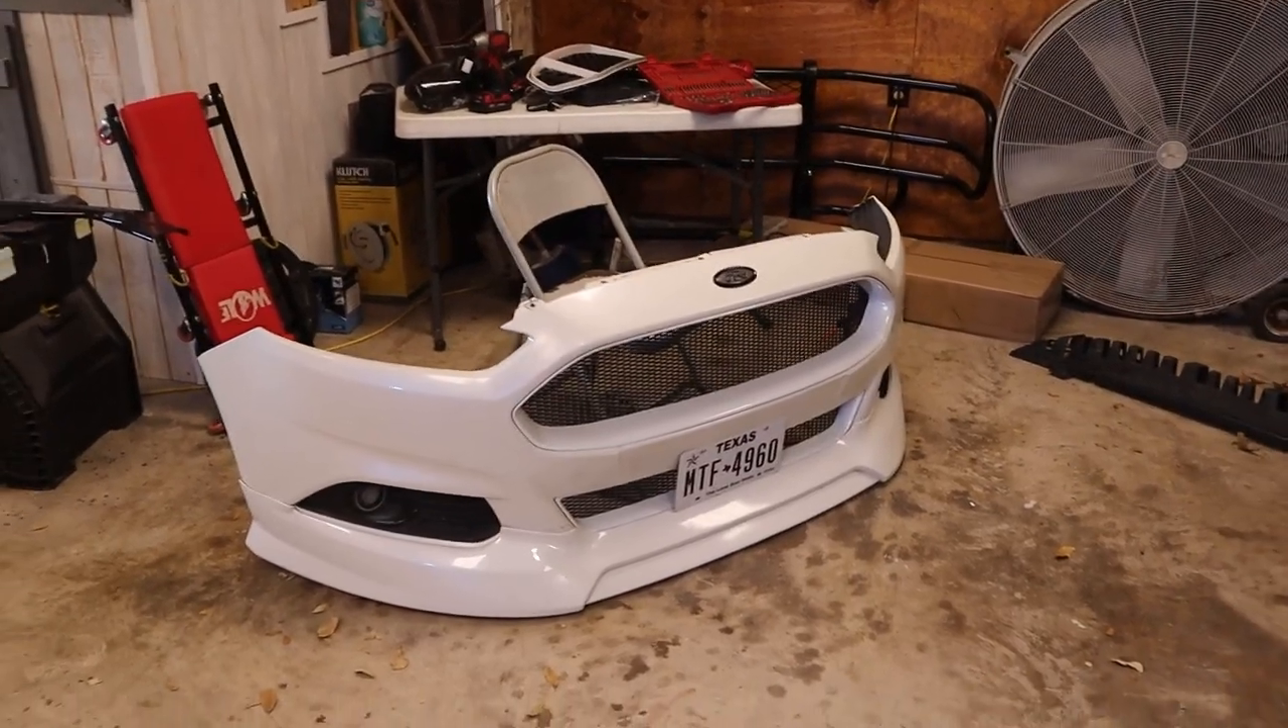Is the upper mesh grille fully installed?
Yes.